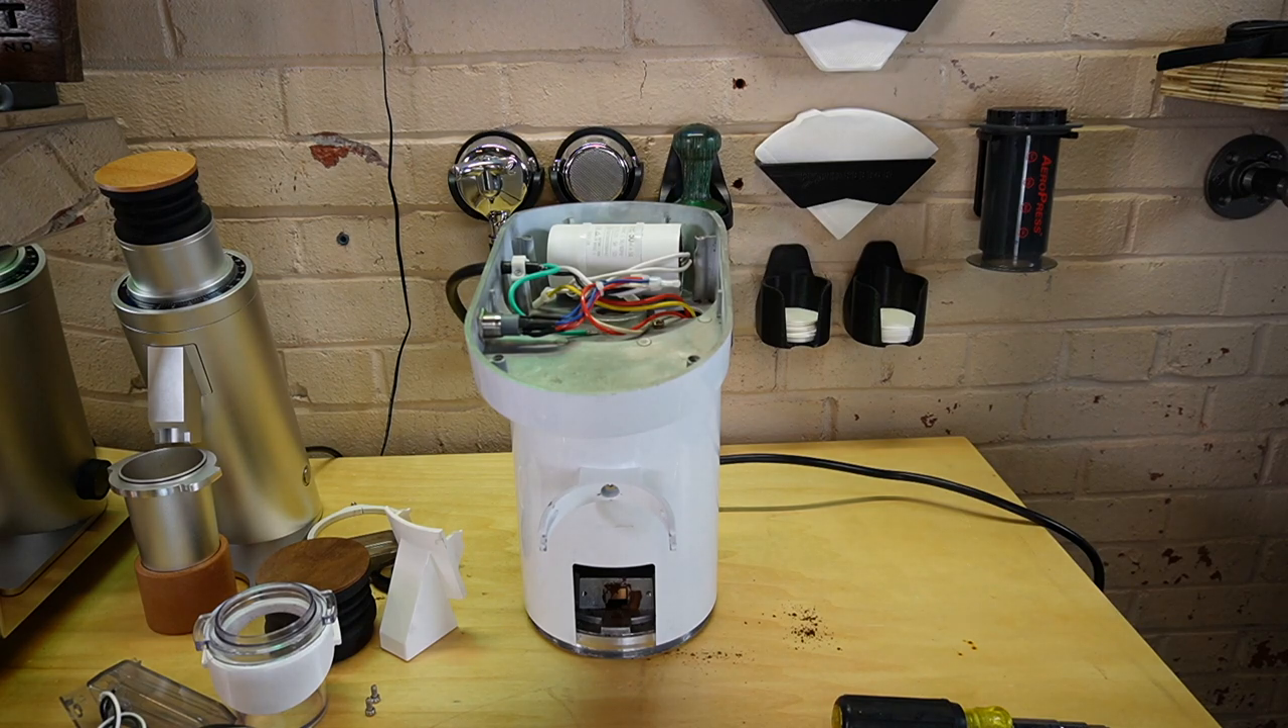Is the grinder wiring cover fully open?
Yes.